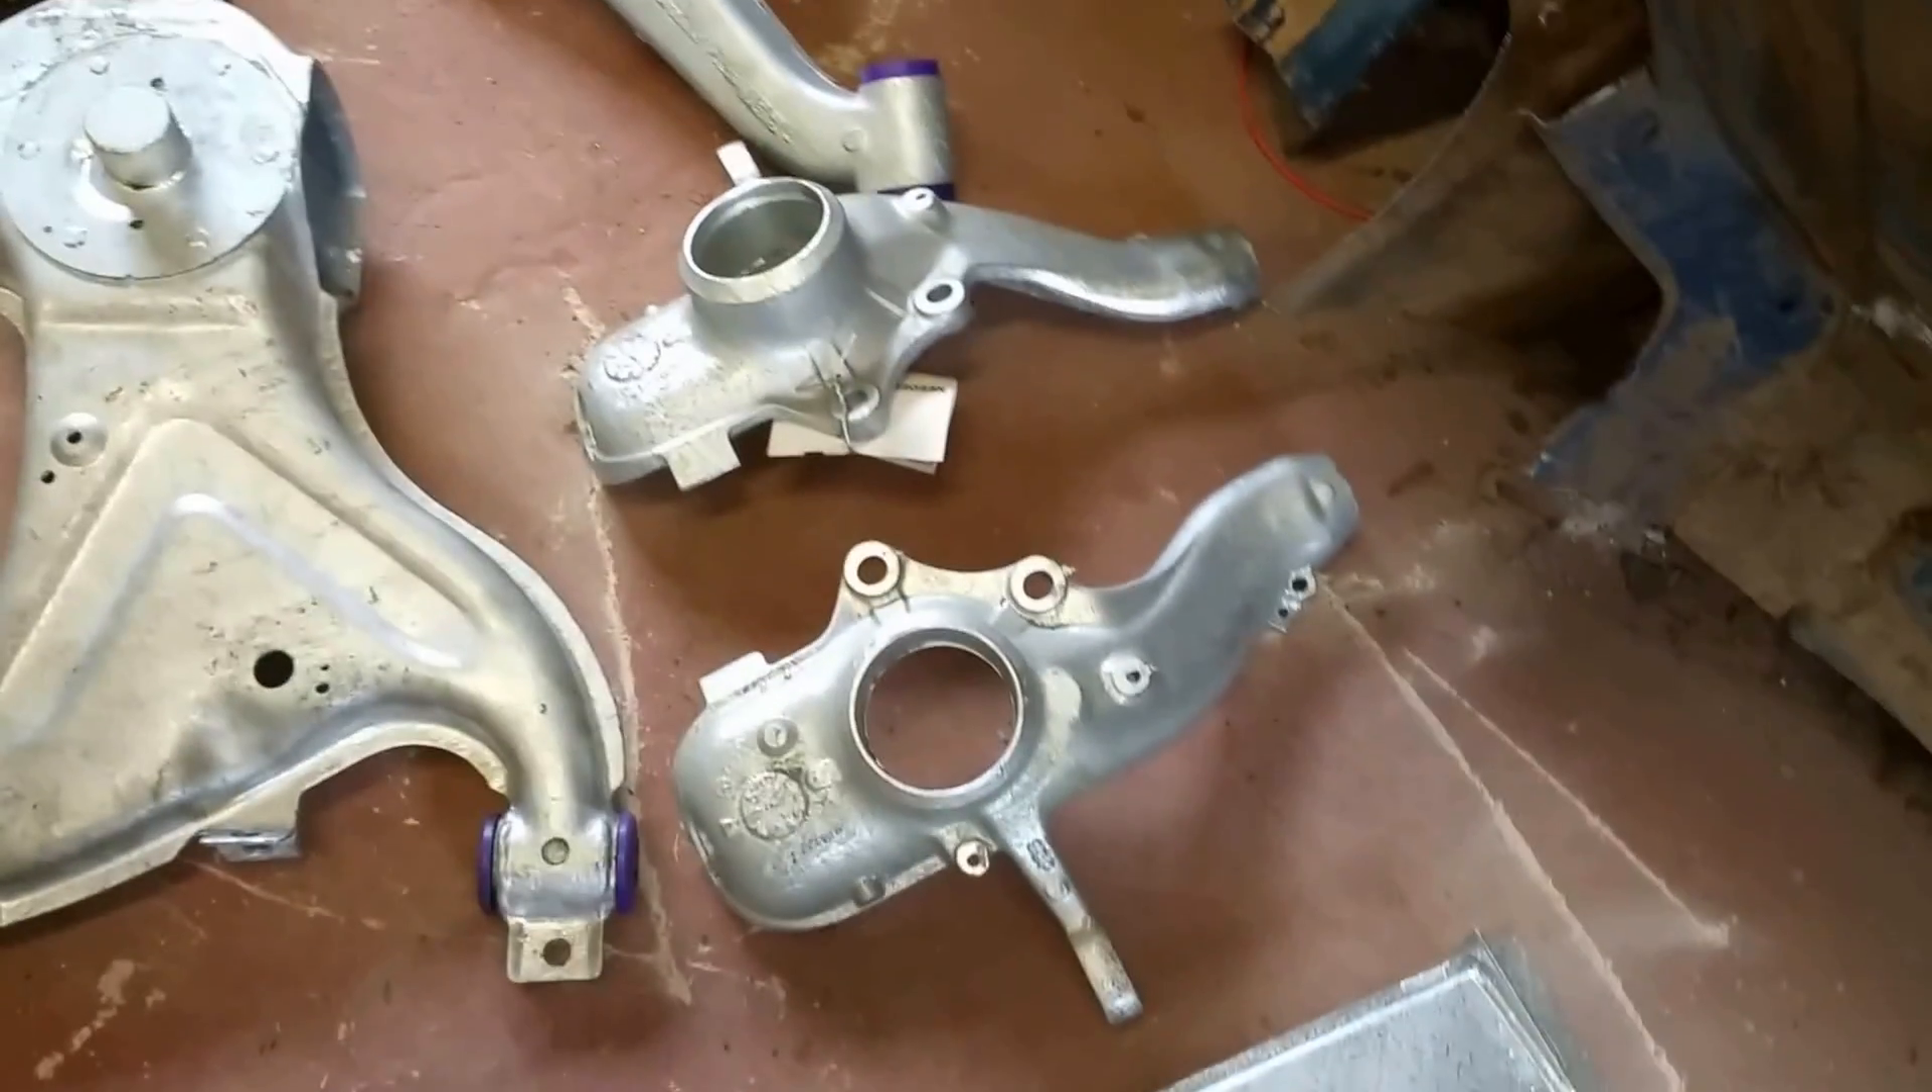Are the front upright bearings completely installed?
No.